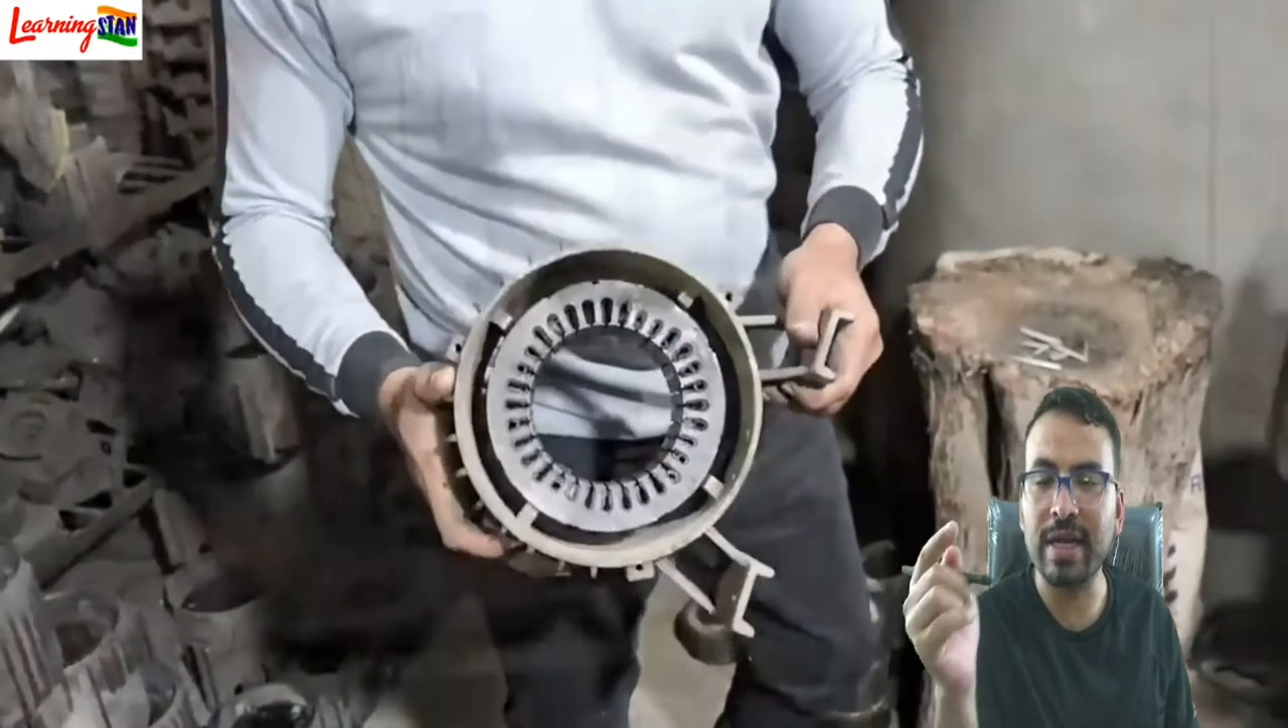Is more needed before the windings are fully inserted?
Yes.